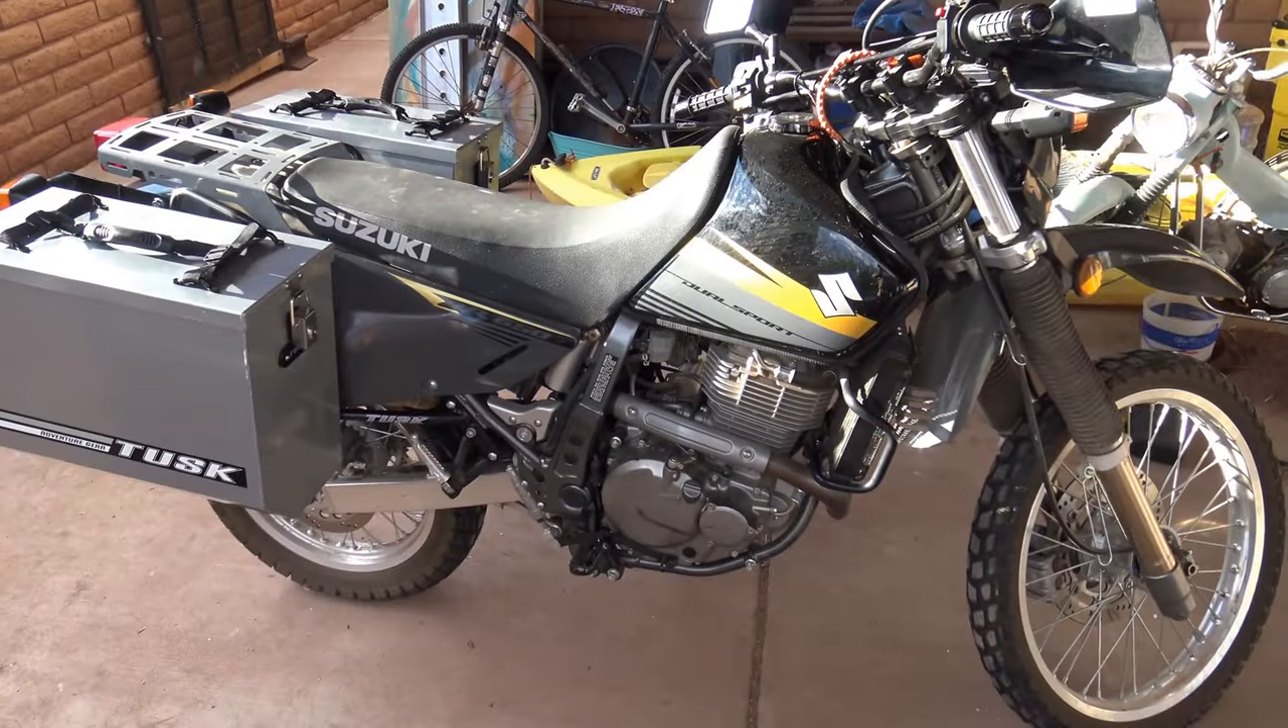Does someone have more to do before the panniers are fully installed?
No.